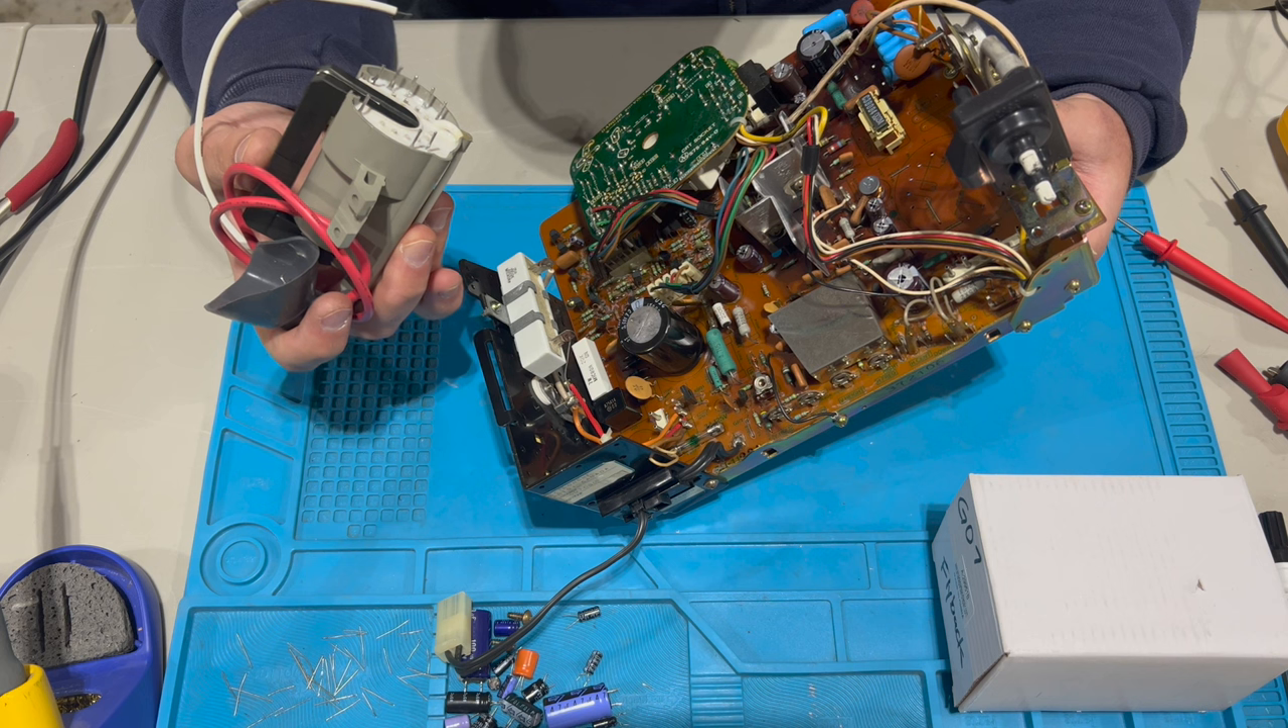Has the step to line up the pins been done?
No.